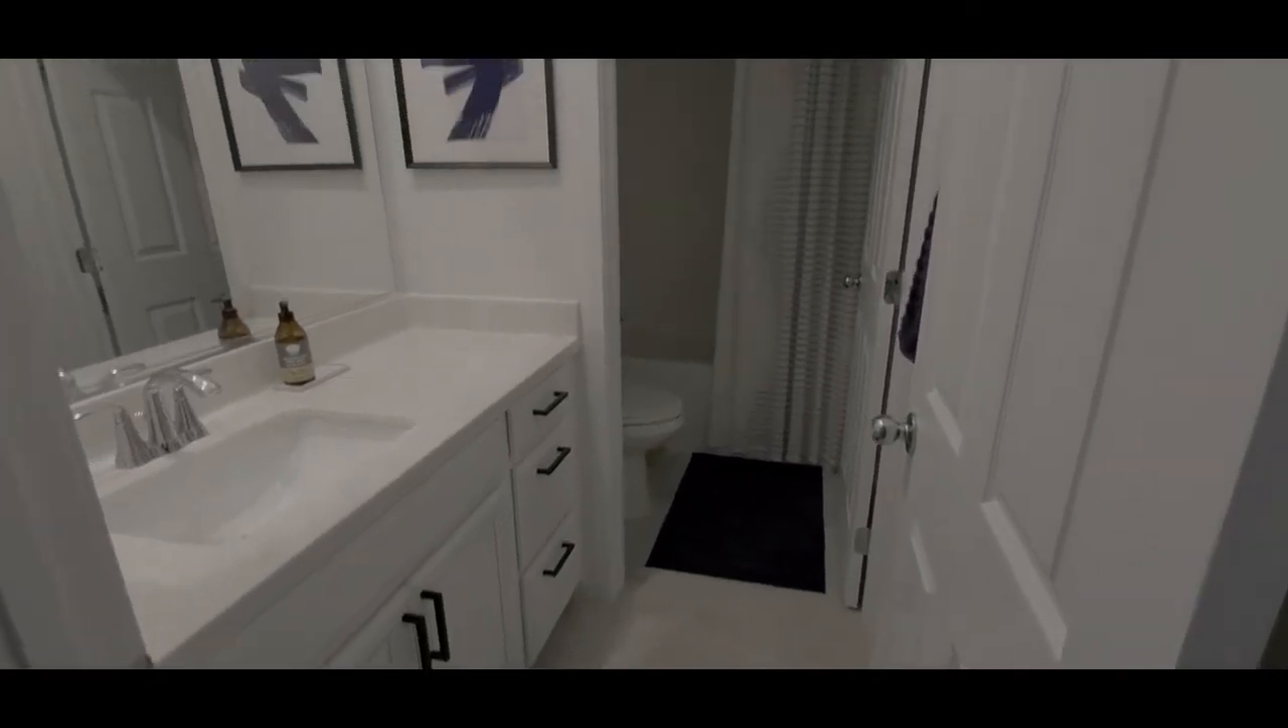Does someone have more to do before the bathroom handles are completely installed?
No.